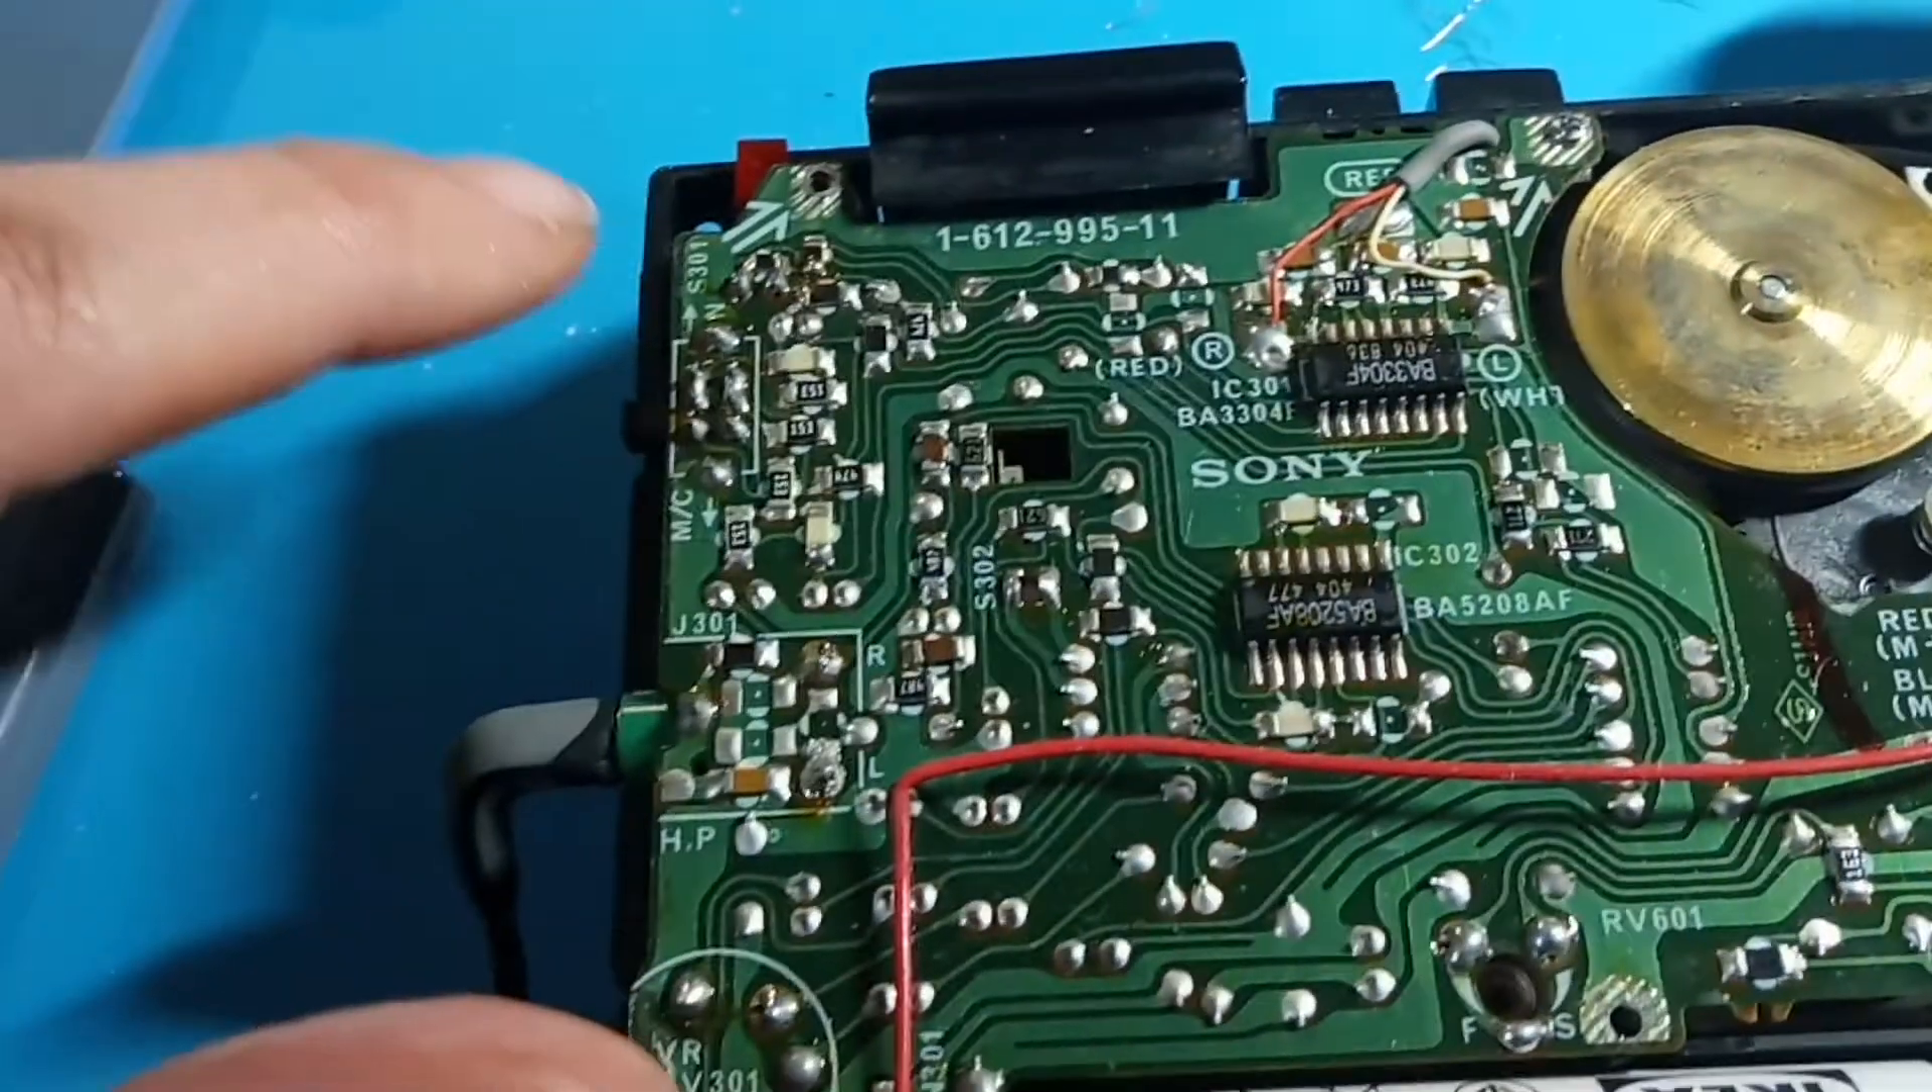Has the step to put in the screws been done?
No.